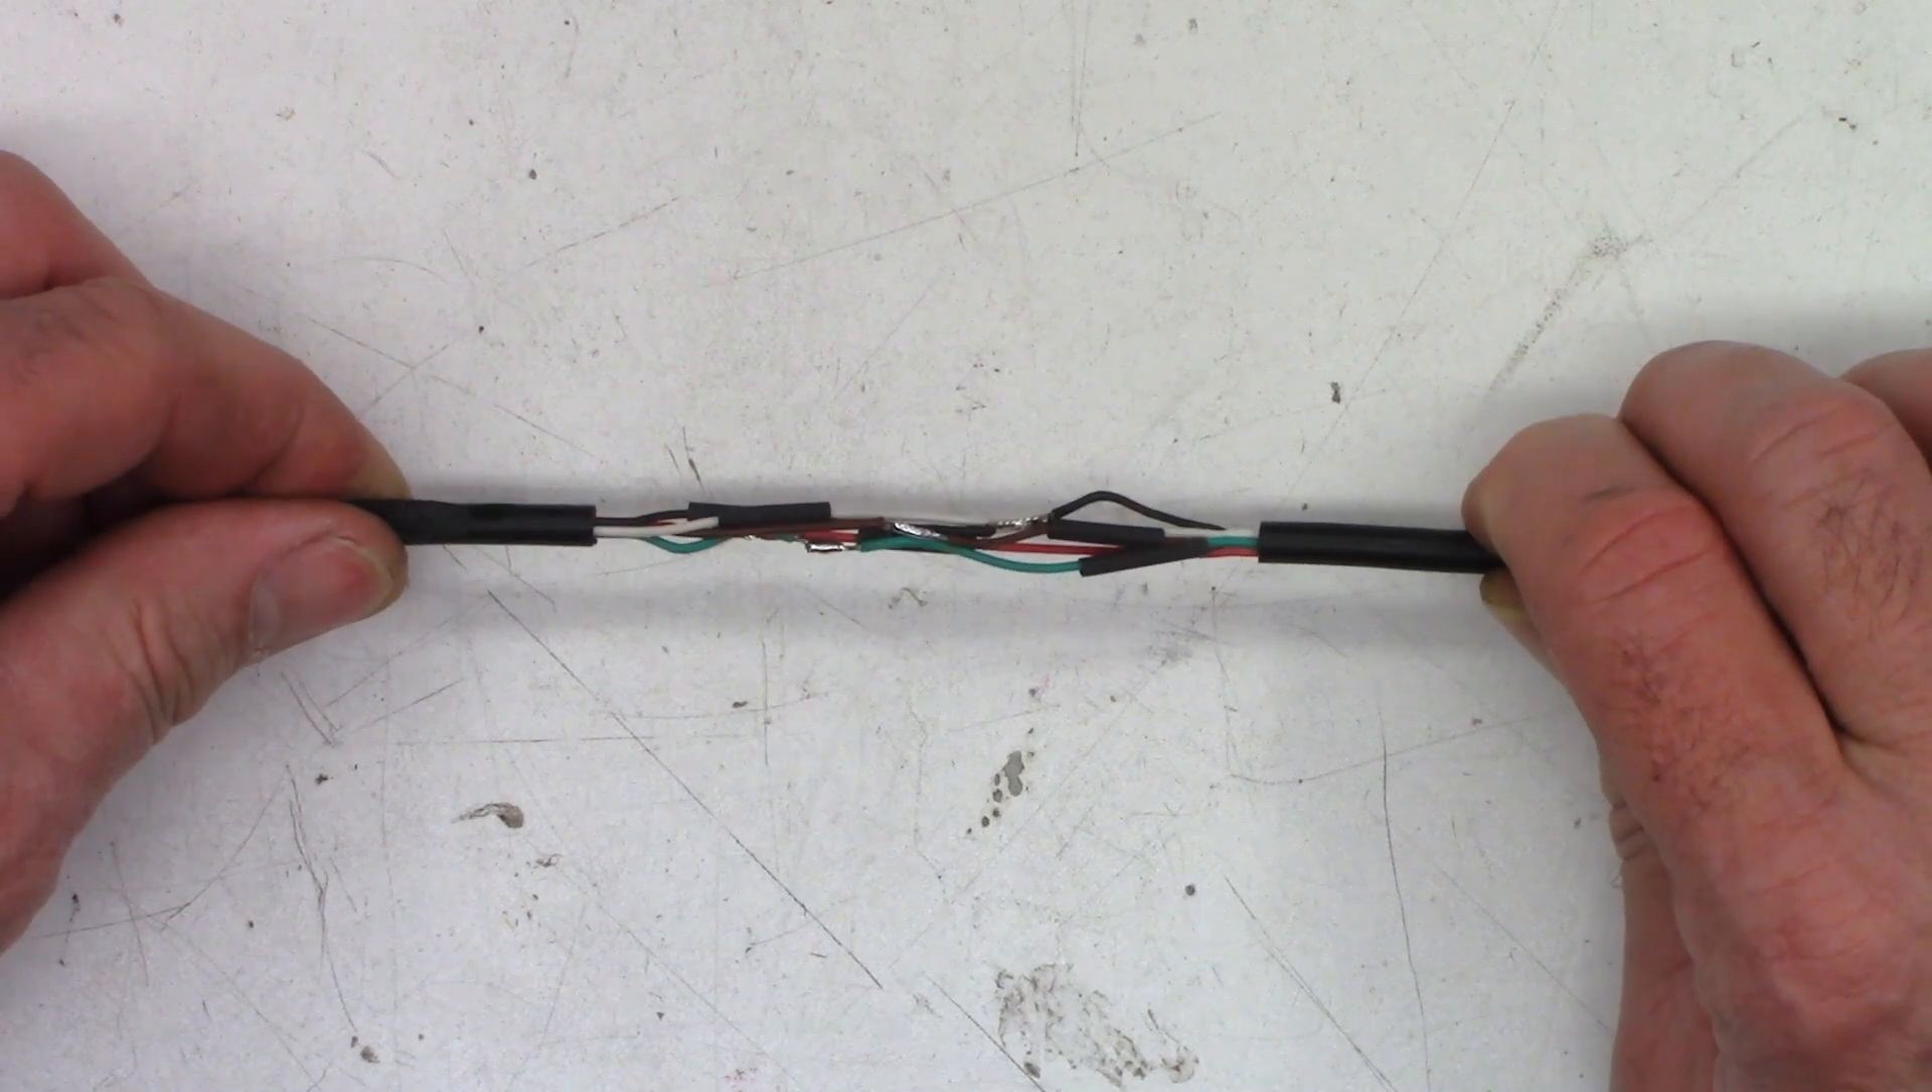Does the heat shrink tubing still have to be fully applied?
Yes.